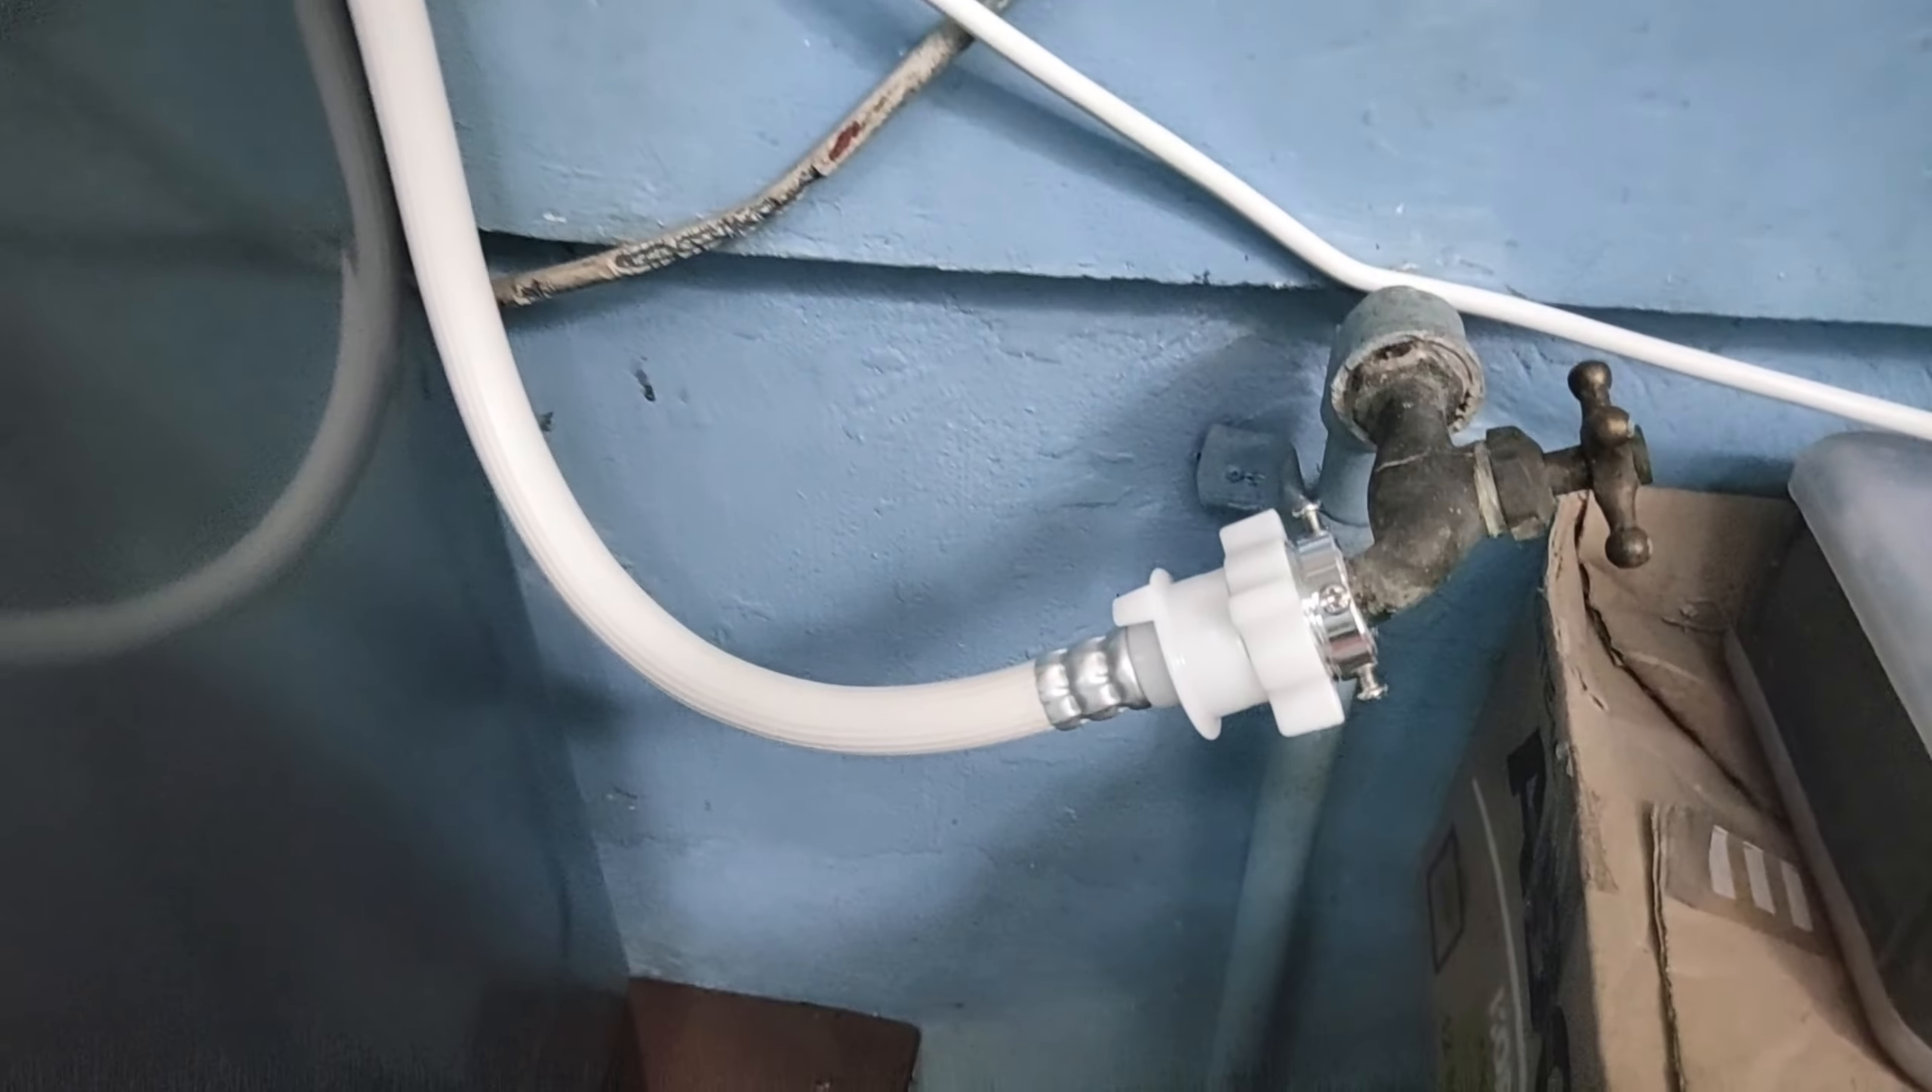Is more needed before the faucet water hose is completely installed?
No.